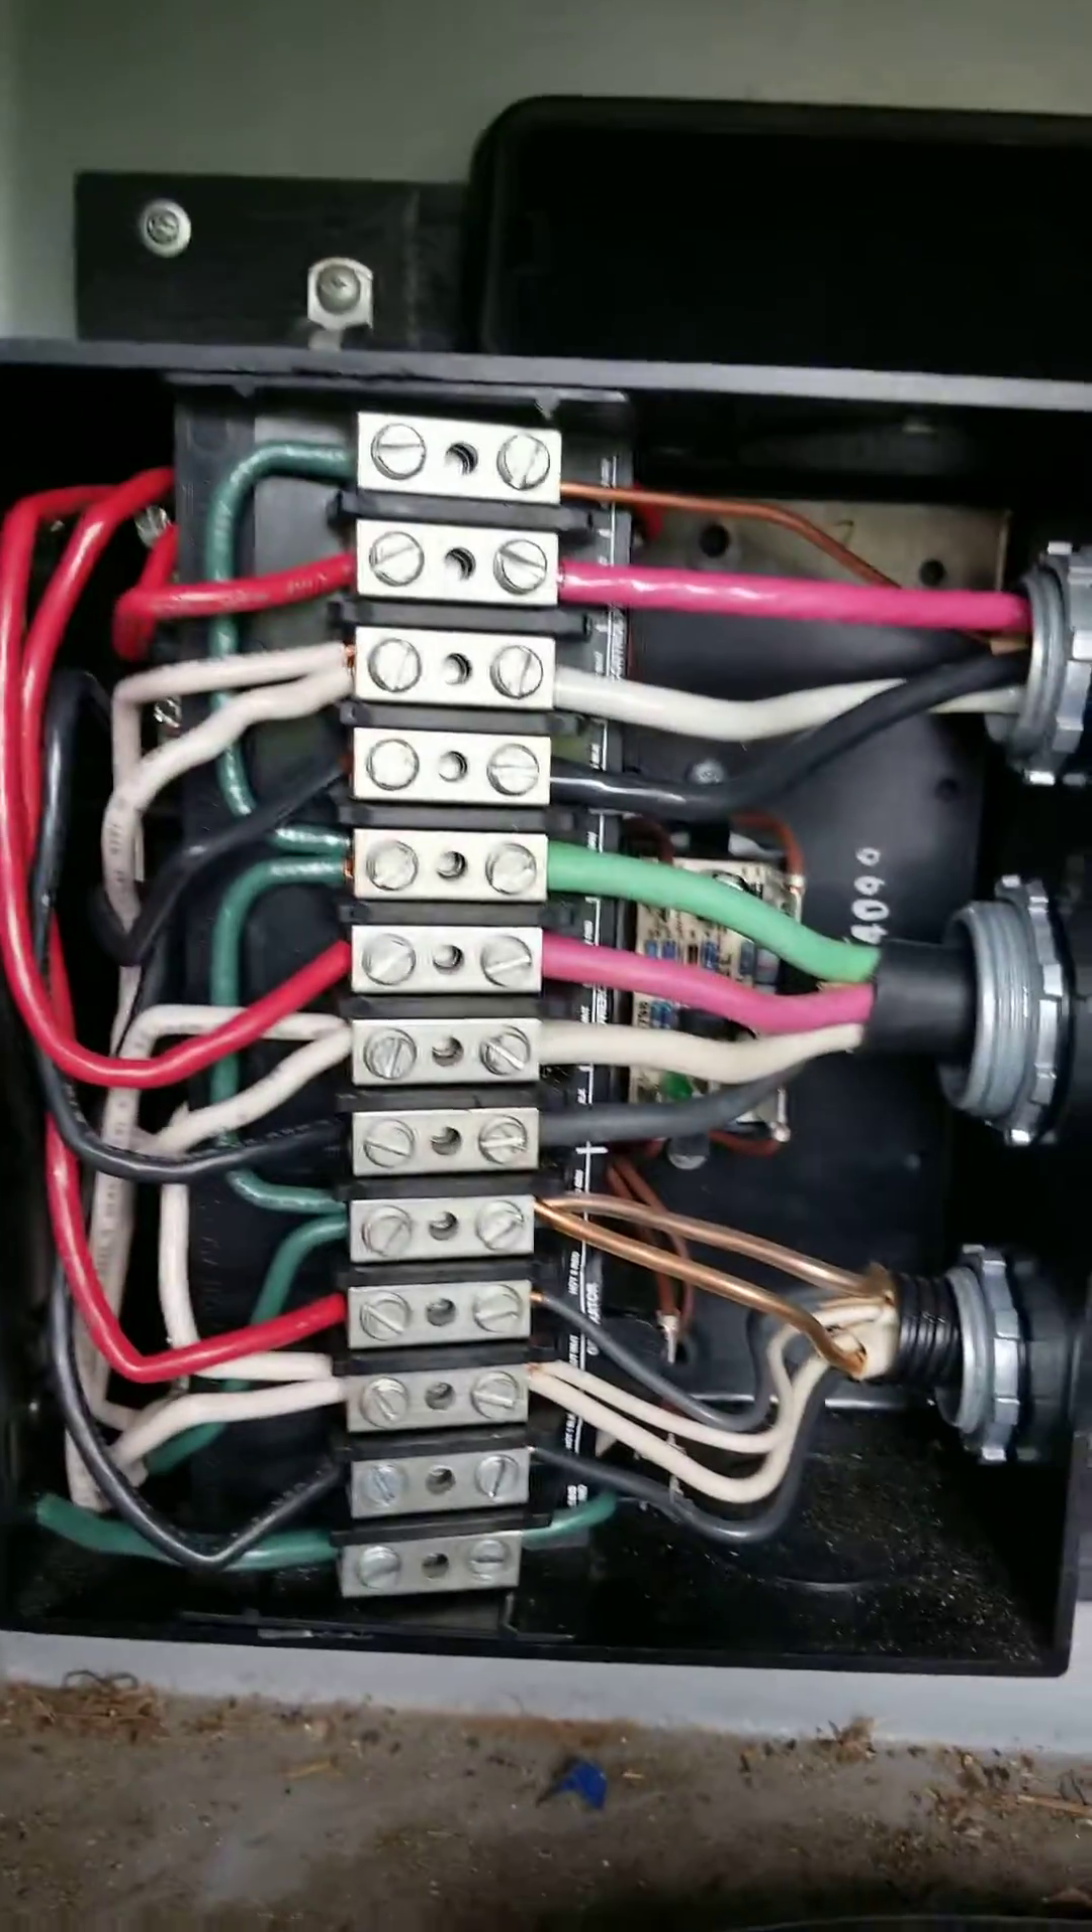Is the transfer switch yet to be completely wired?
No.